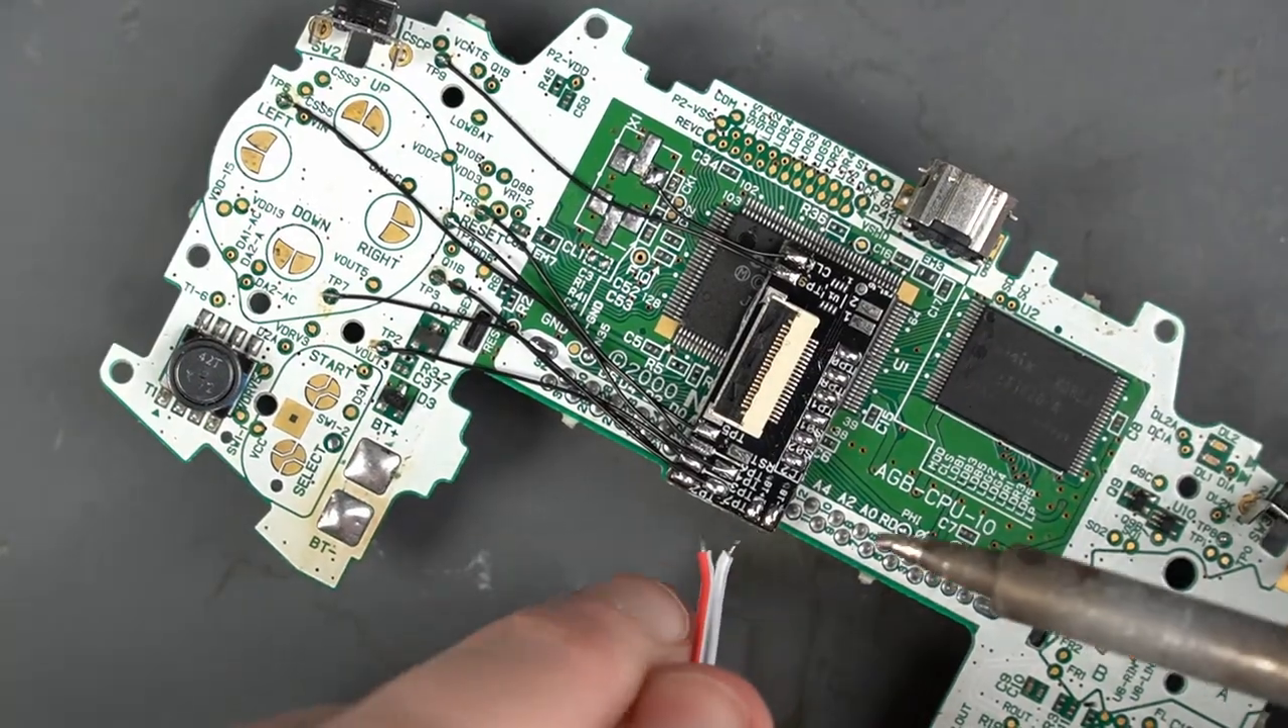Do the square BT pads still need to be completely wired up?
Yes.